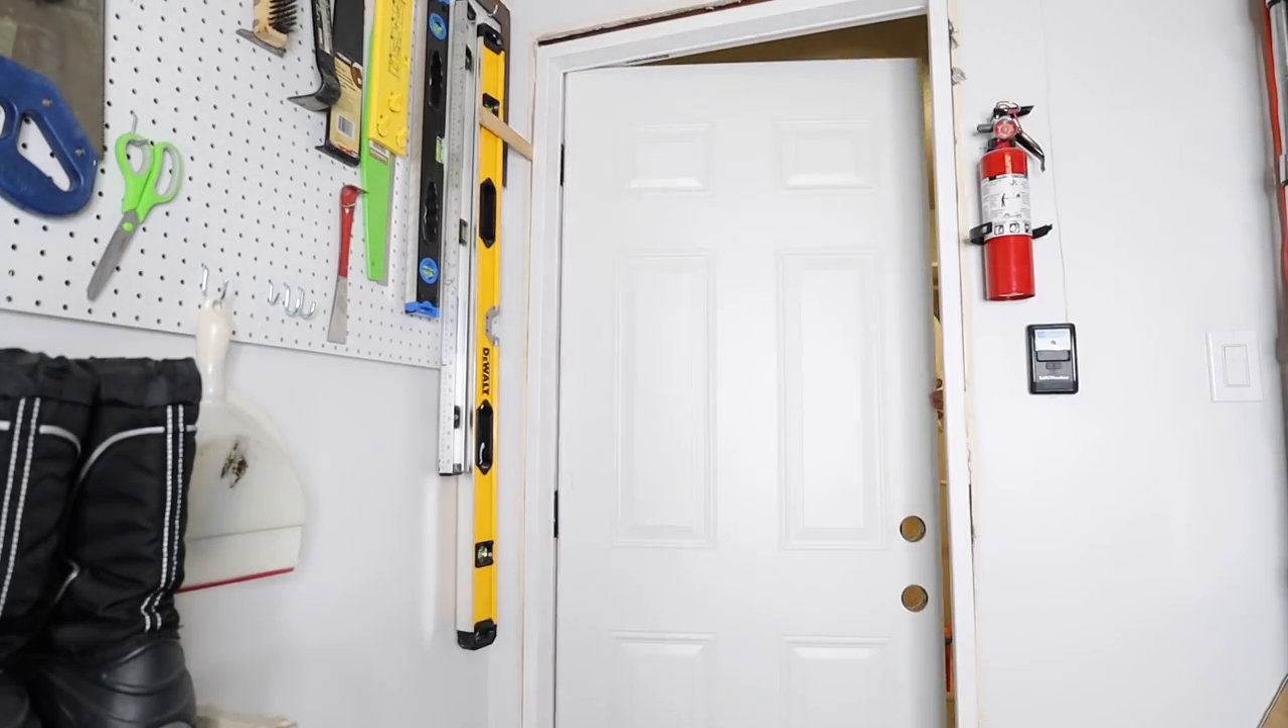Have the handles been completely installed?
No.